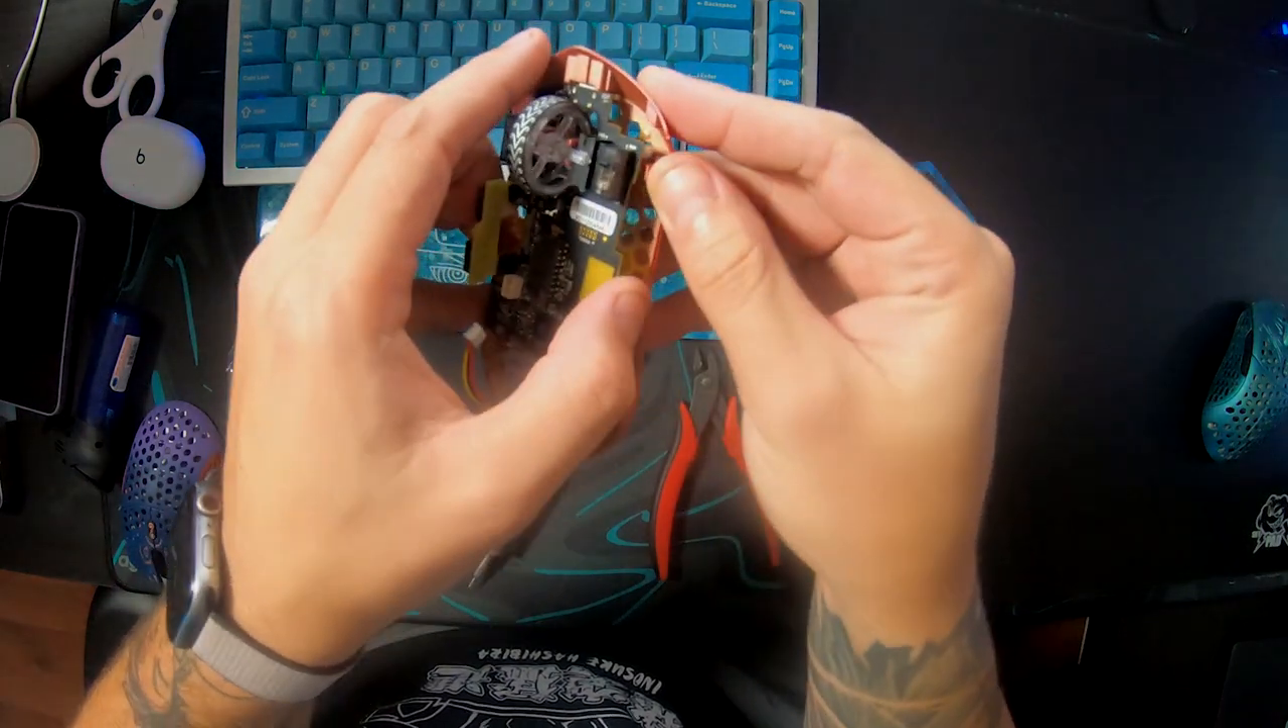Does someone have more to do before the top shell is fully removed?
No.